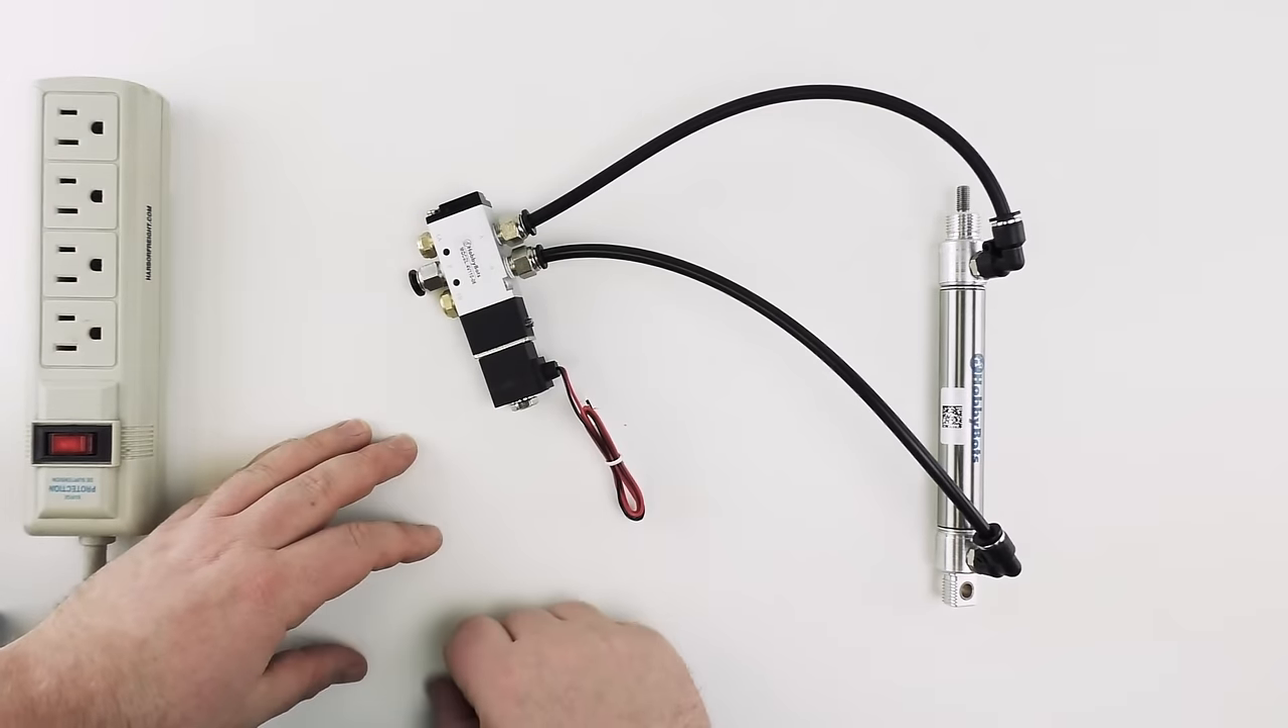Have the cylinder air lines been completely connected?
Yes.